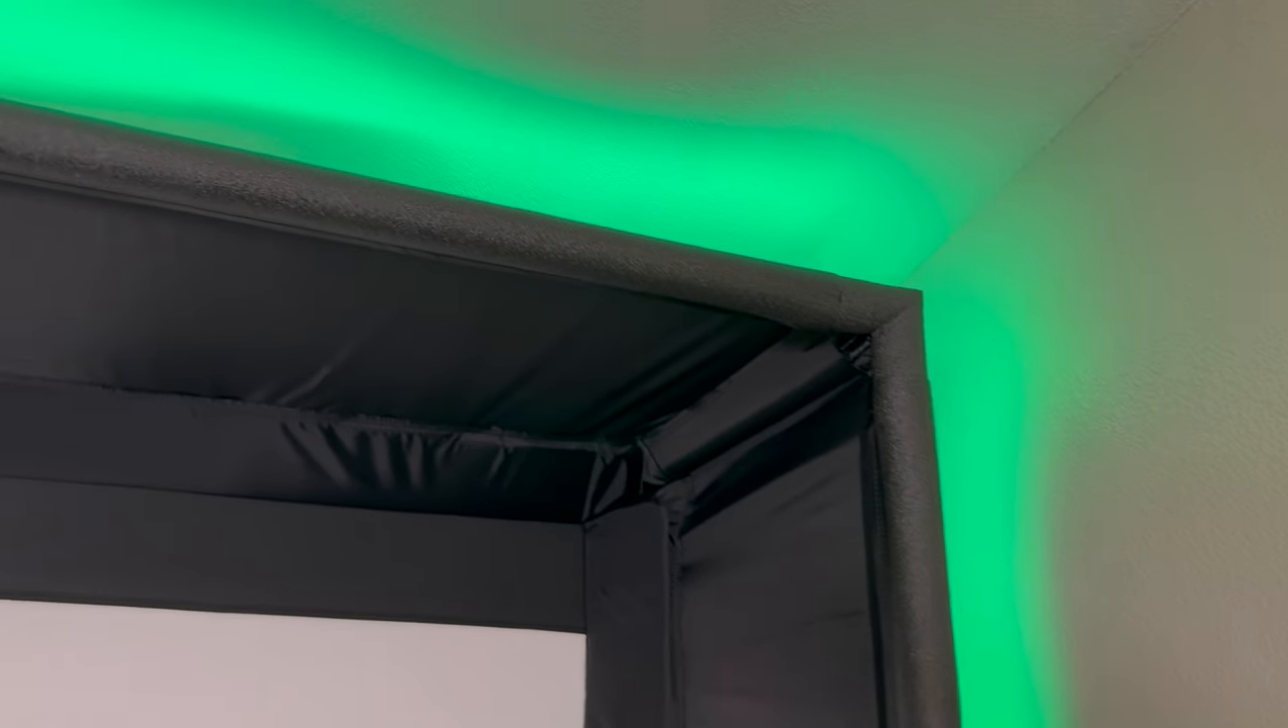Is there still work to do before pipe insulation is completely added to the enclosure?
No.